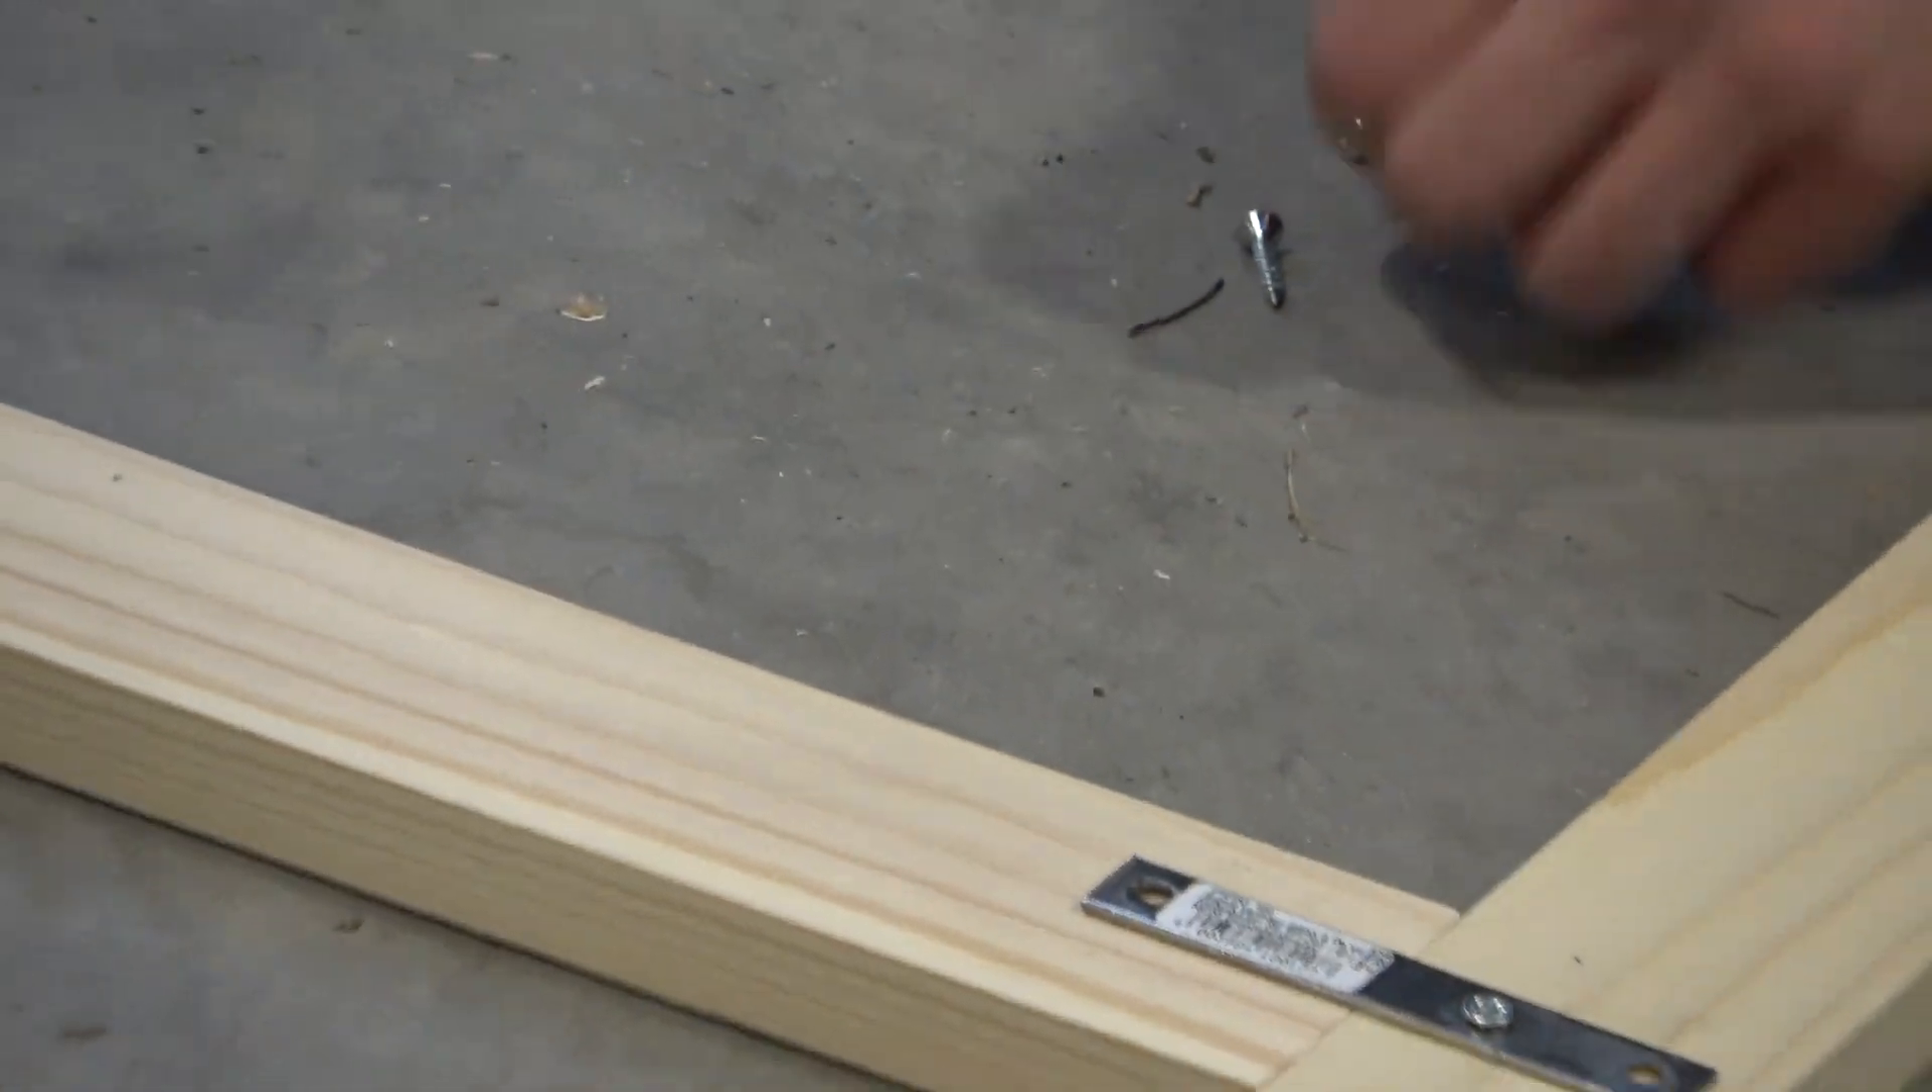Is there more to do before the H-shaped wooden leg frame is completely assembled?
Yes.